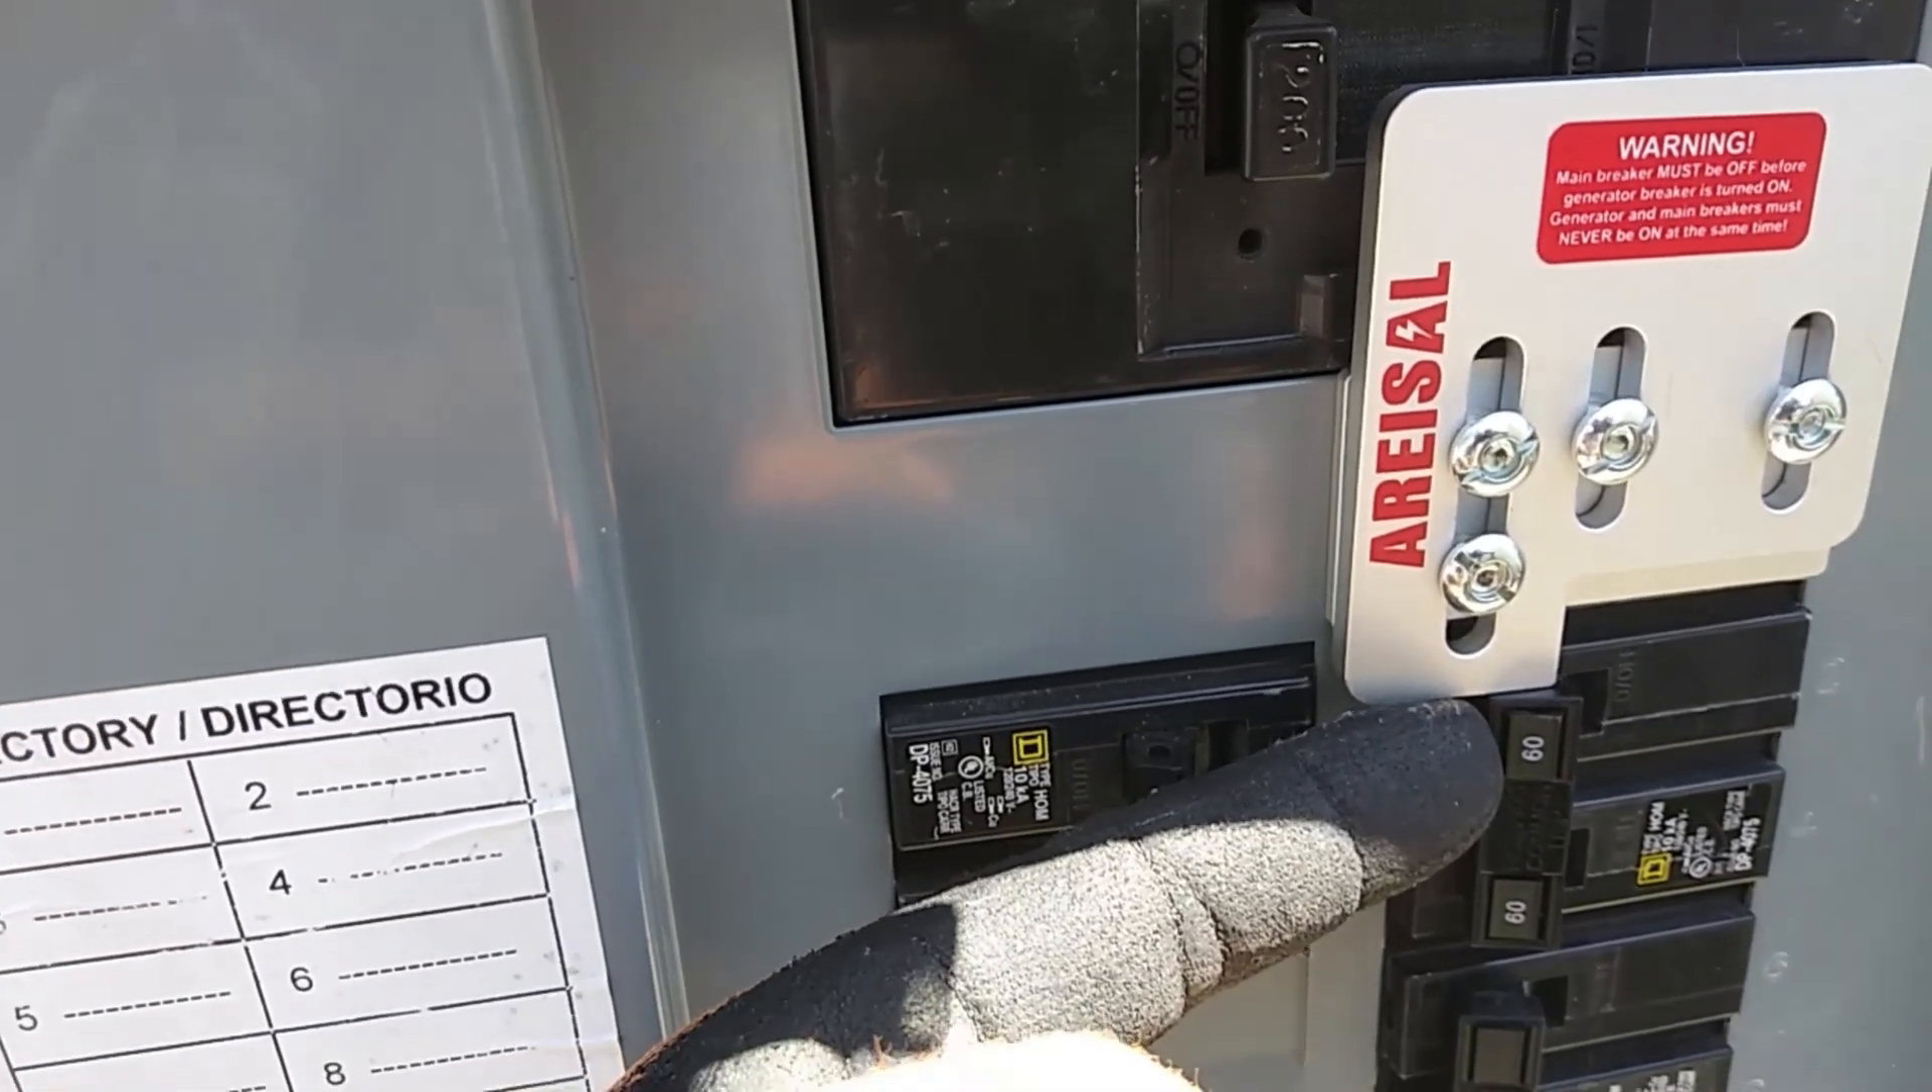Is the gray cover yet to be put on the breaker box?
No.